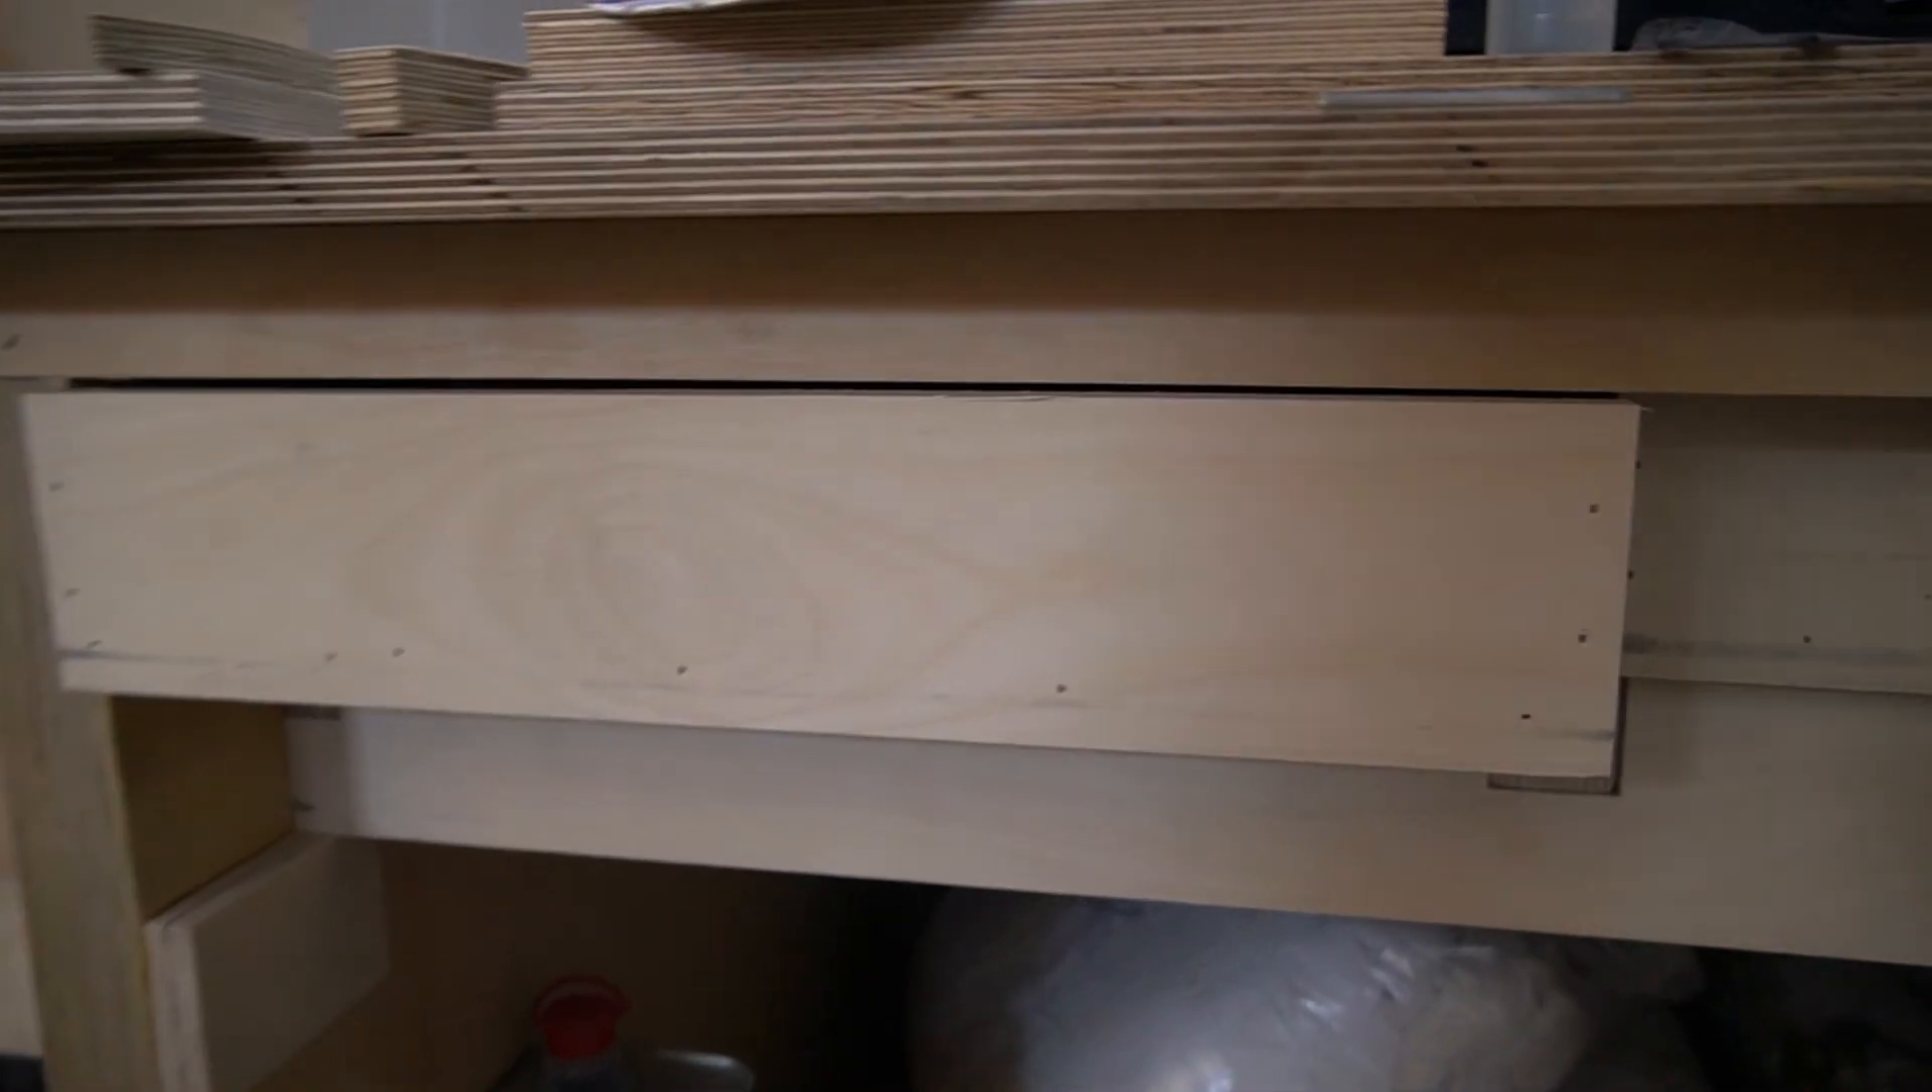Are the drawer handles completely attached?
No.